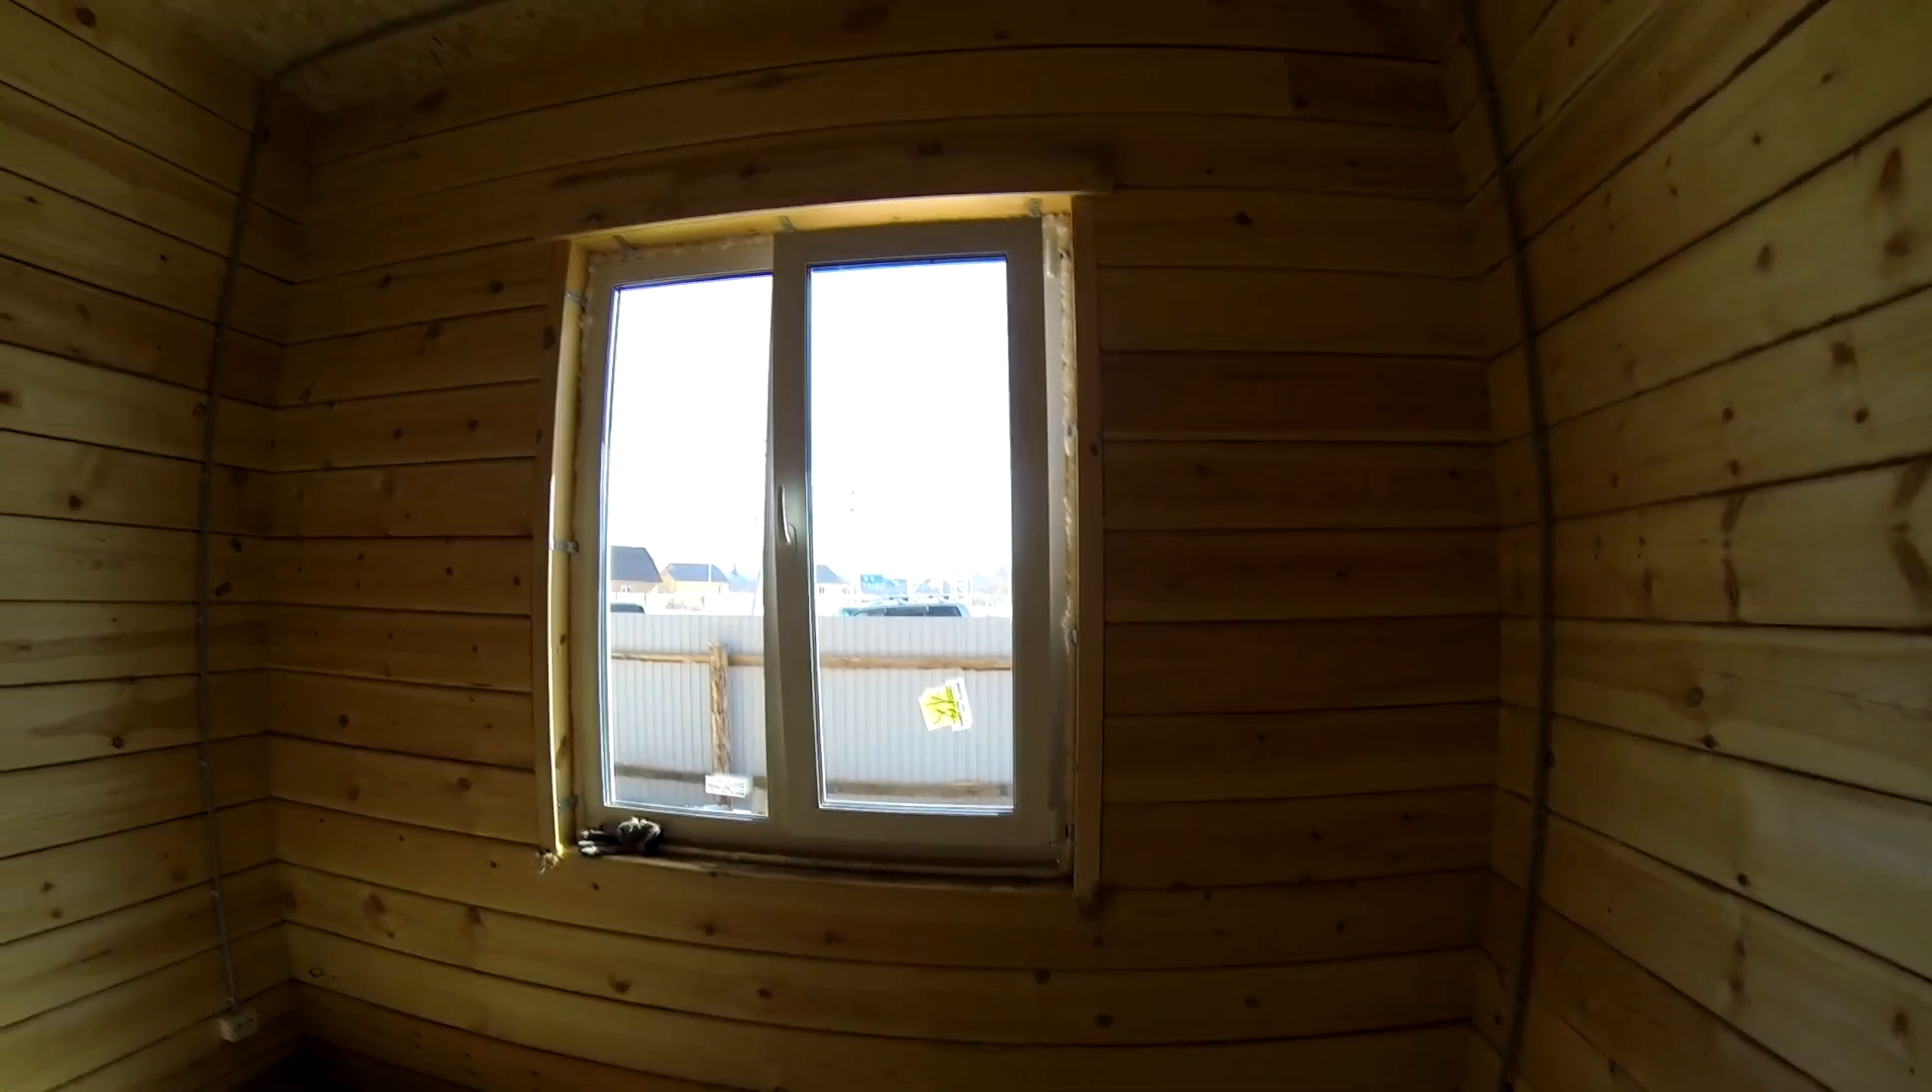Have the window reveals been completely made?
No.